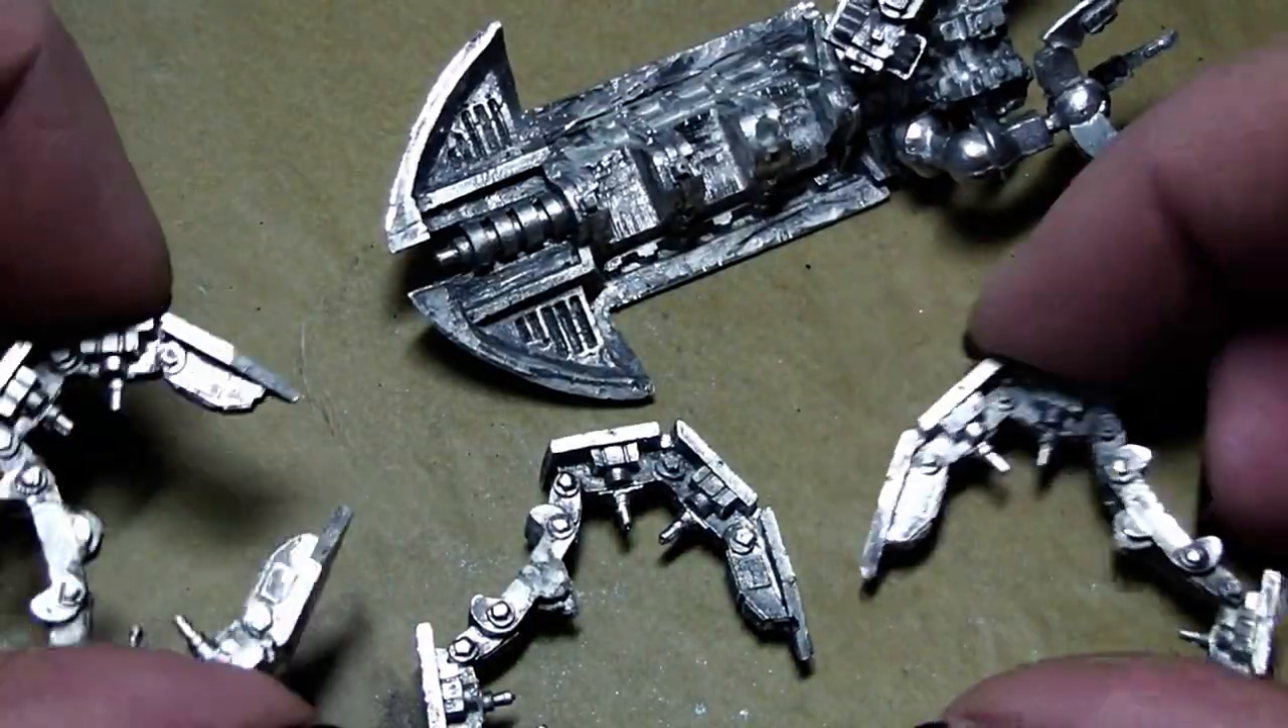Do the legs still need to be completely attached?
Yes.